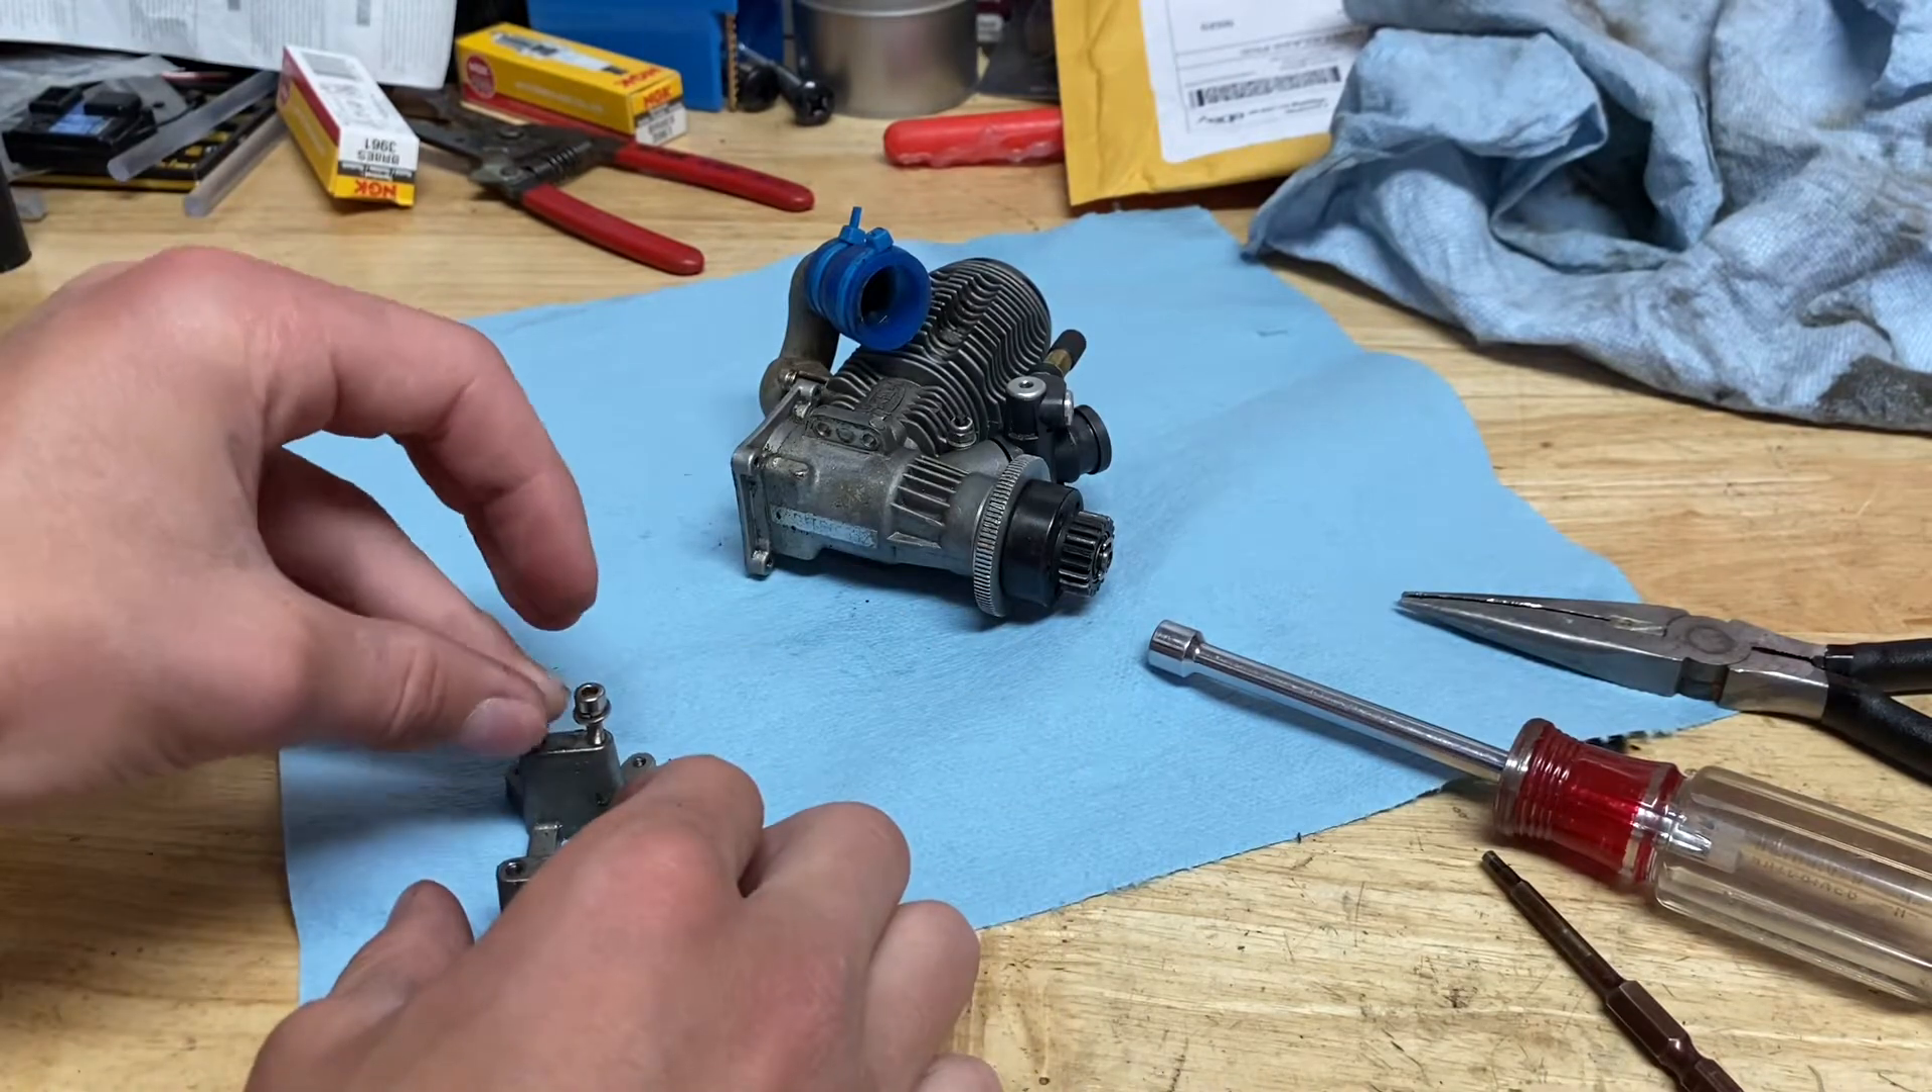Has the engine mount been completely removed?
Yes.